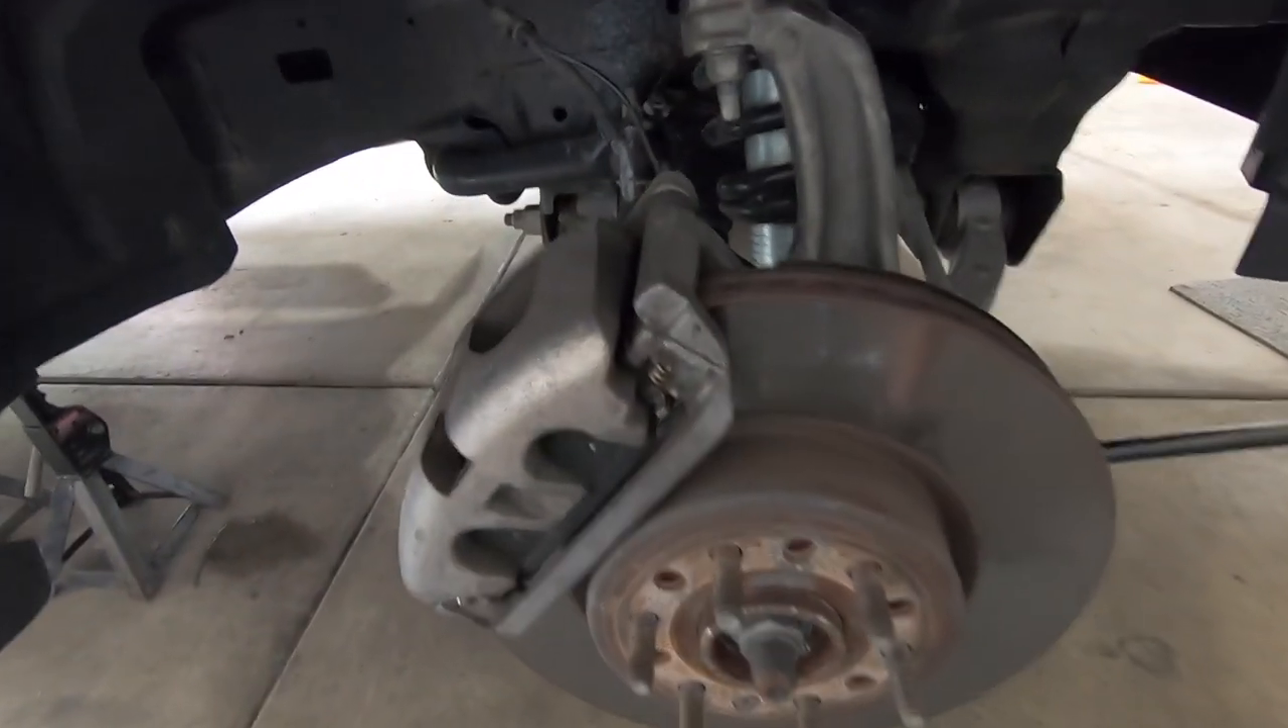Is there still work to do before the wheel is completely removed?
No.